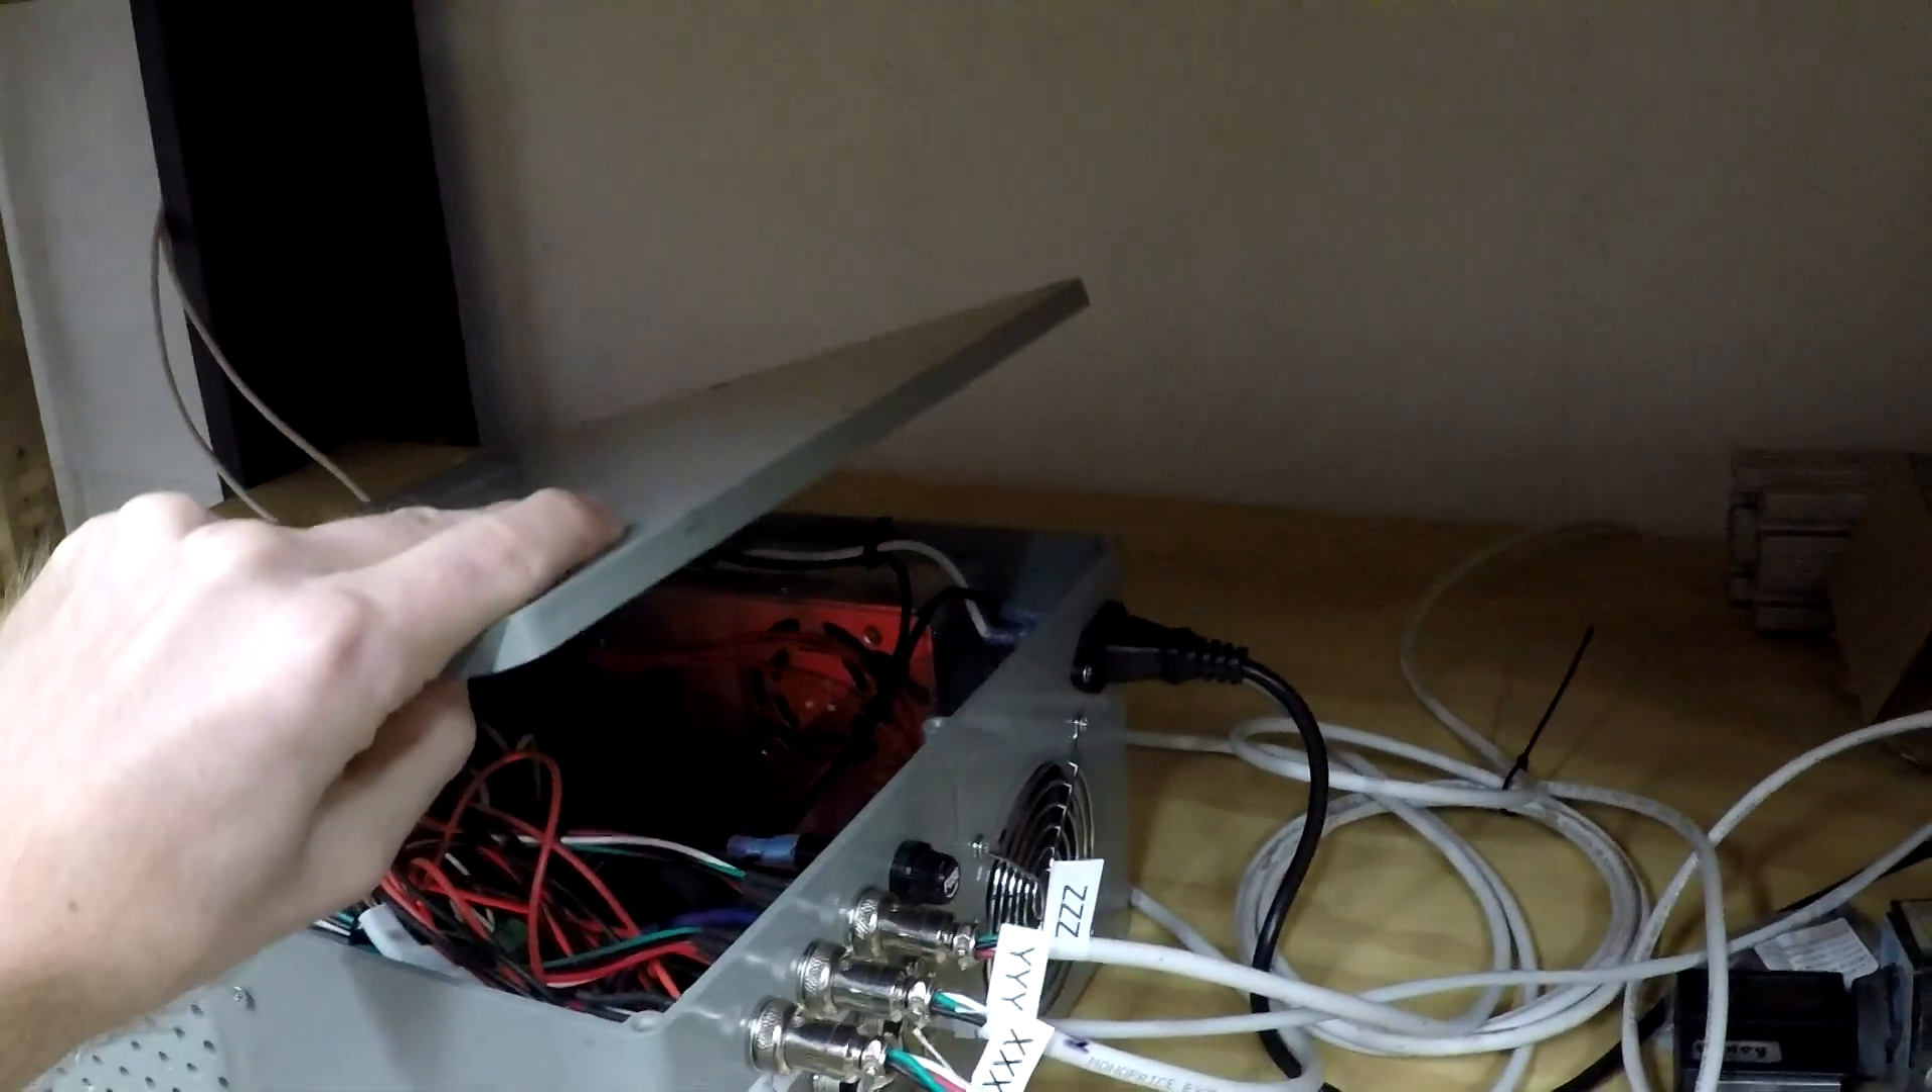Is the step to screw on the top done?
No.